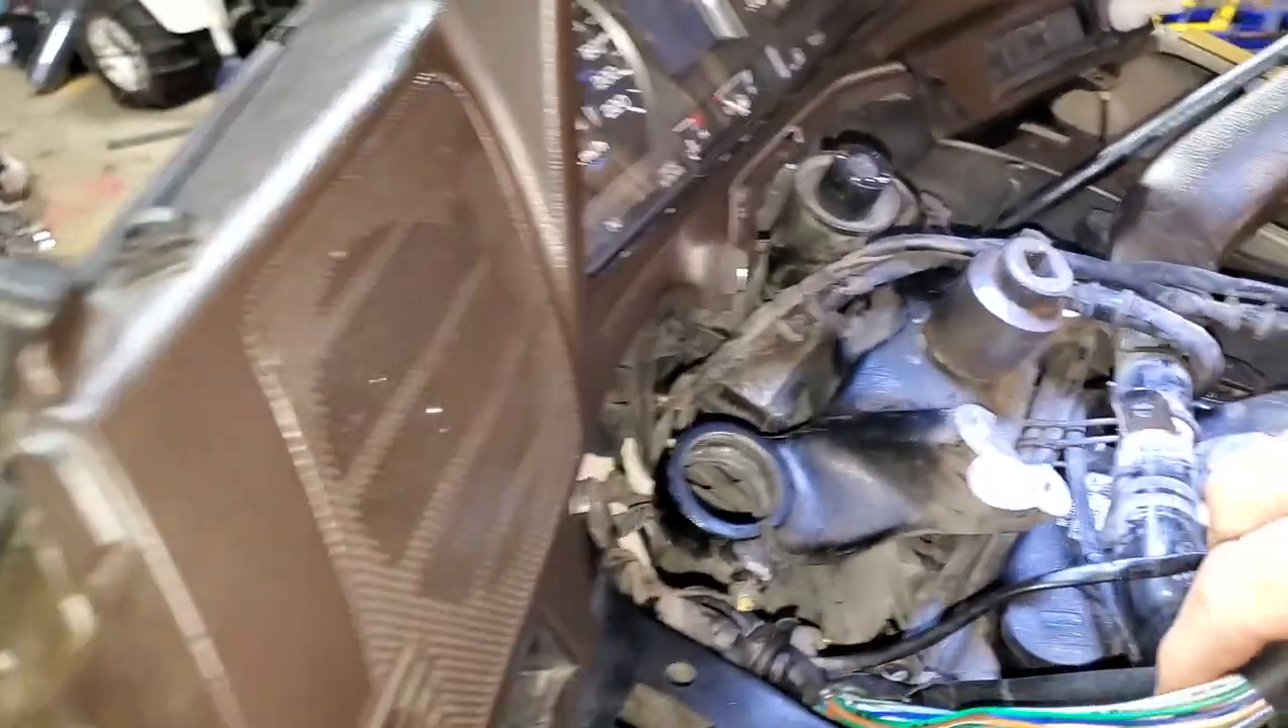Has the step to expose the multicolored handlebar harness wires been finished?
Yes.